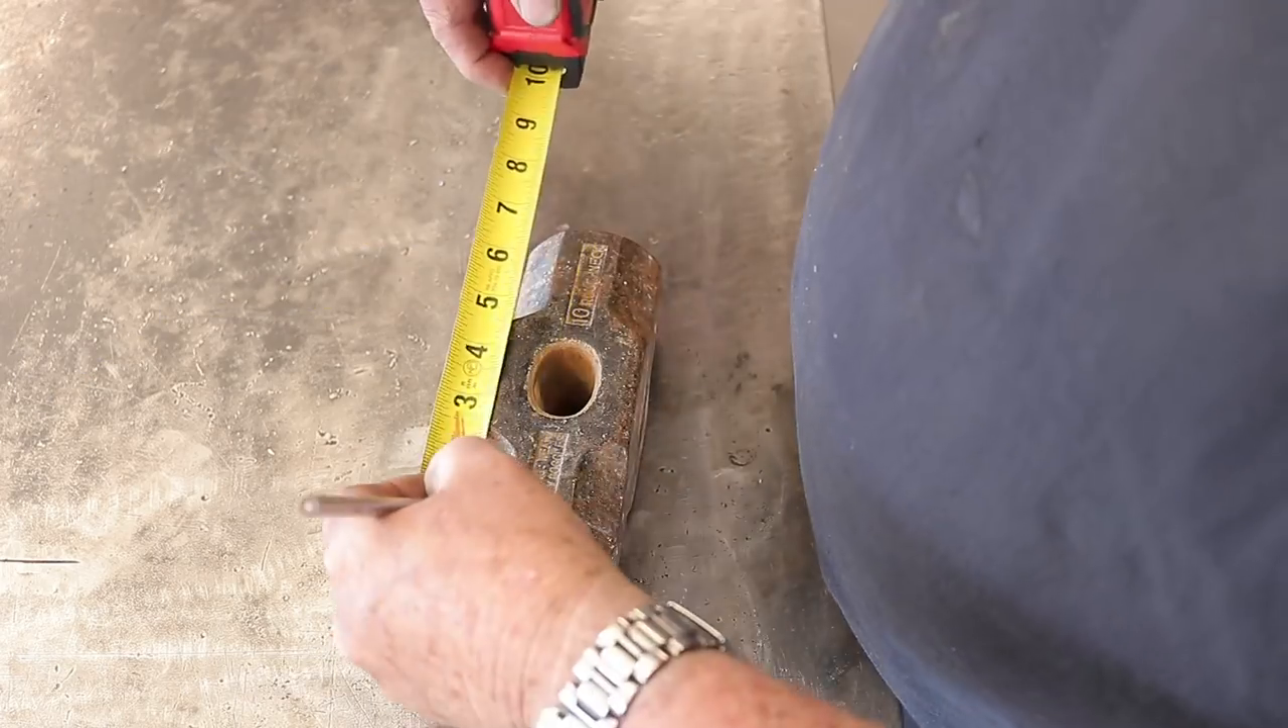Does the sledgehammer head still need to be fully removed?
No.